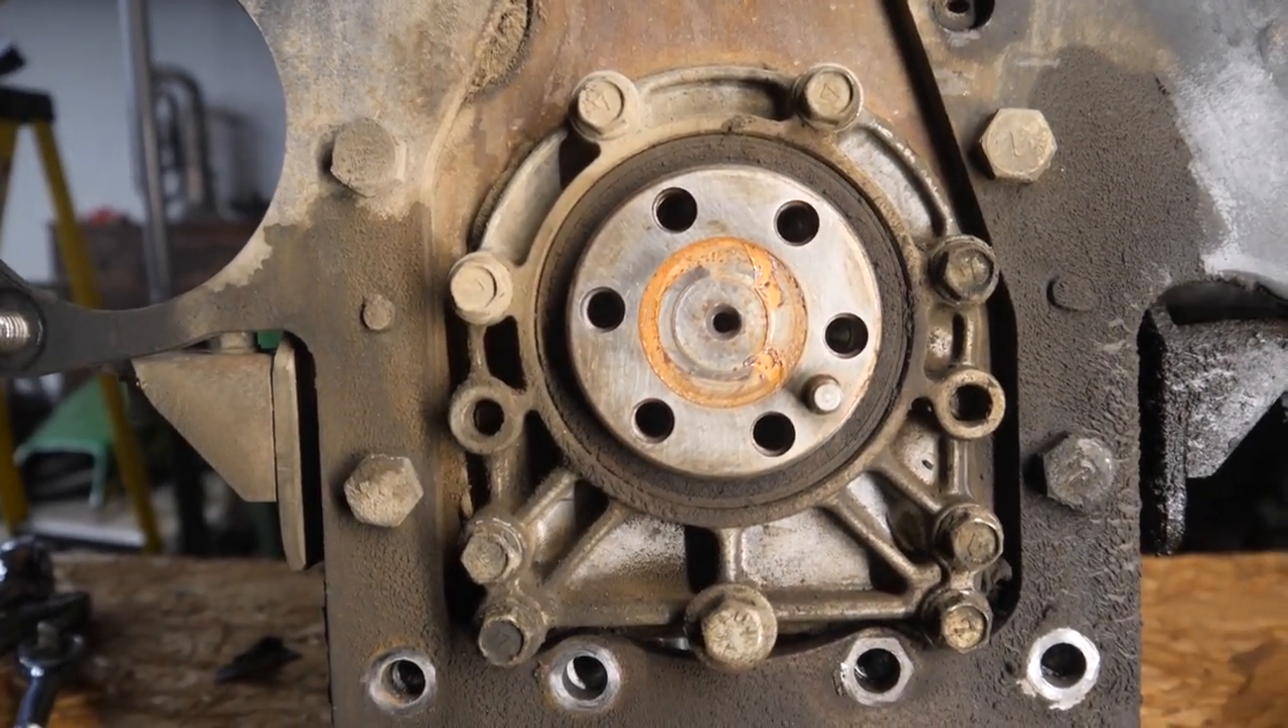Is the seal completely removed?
No.